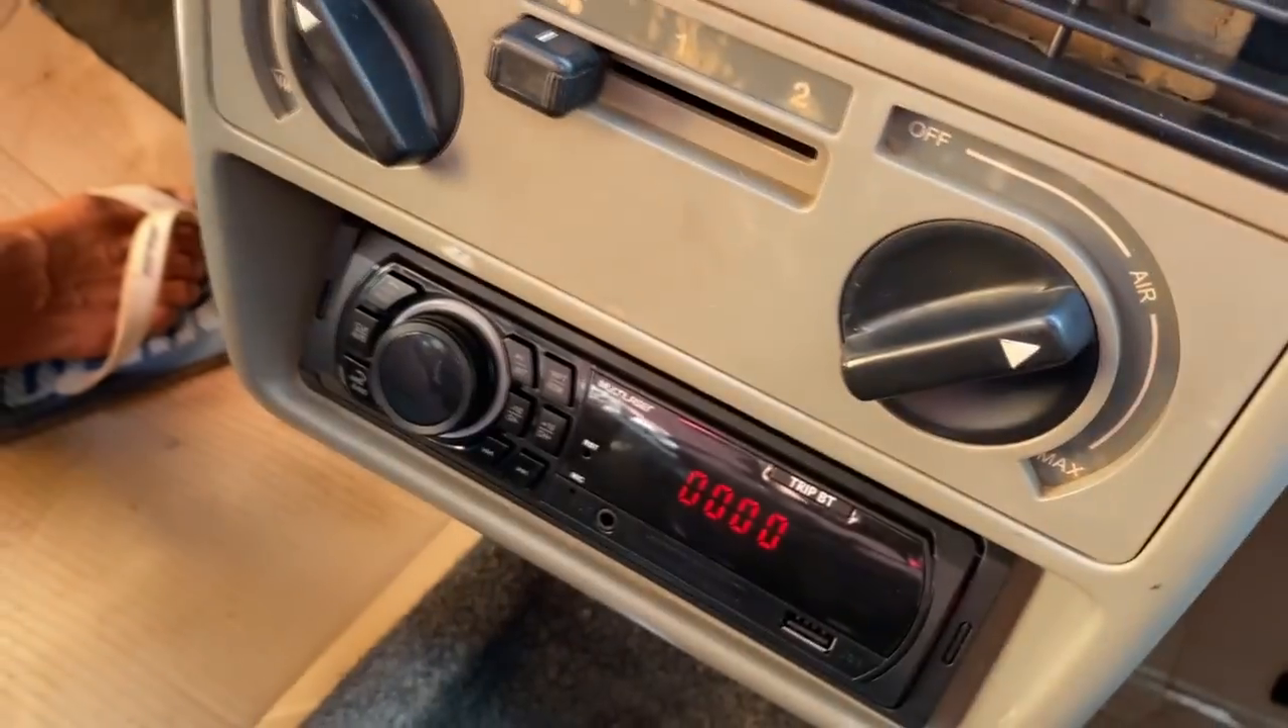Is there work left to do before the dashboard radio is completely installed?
No.